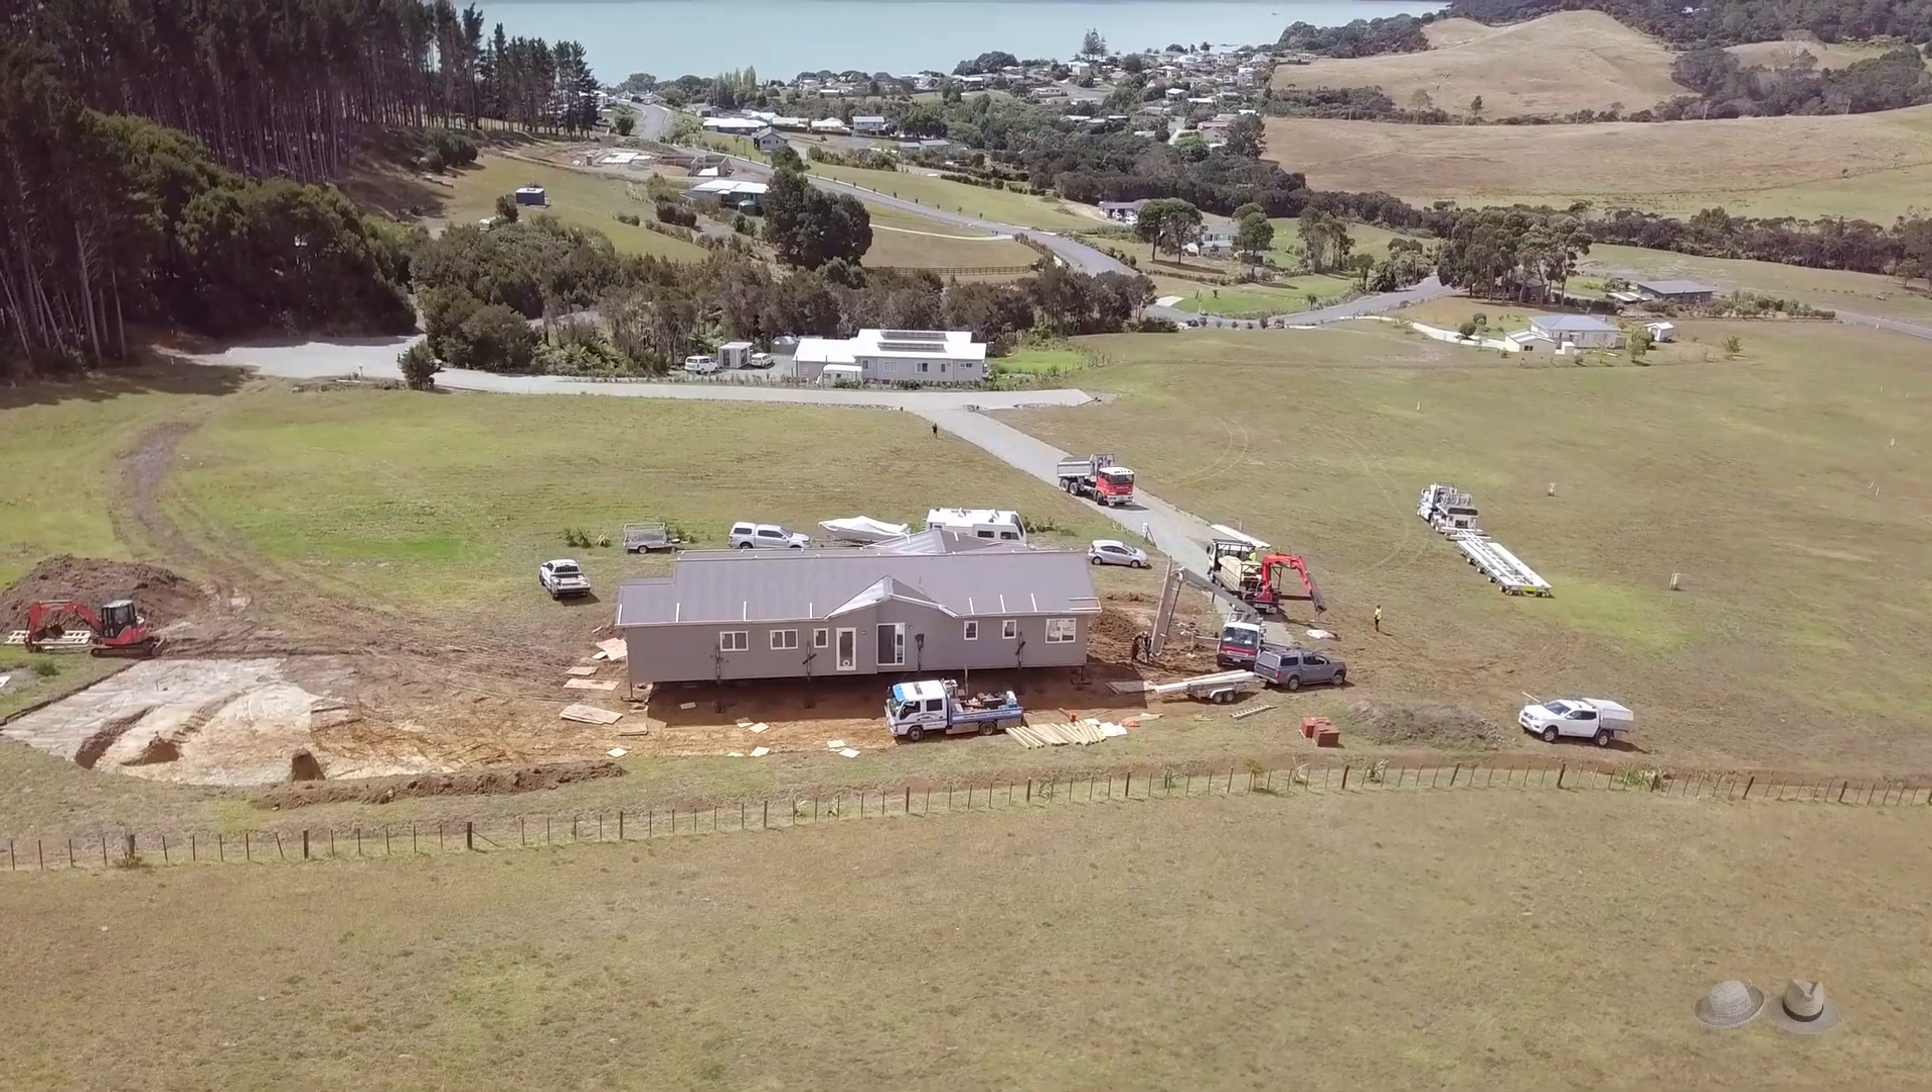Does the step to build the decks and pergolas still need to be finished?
Yes.